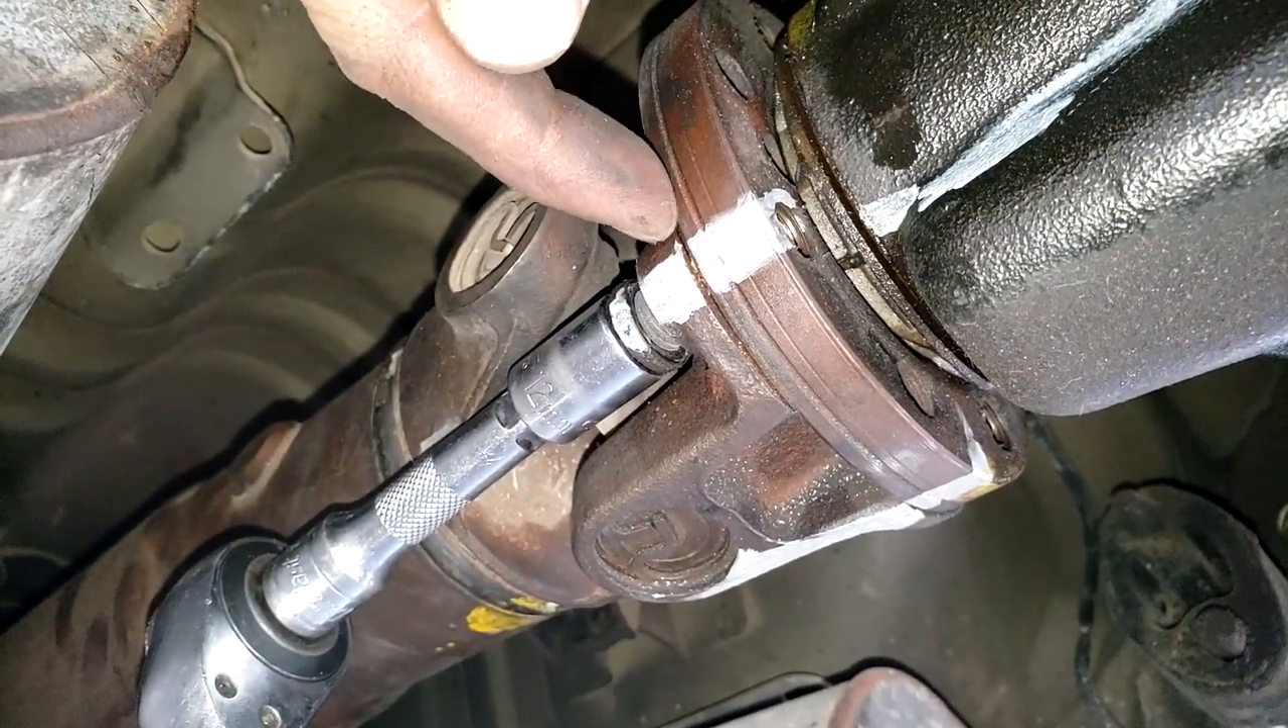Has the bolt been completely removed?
No.